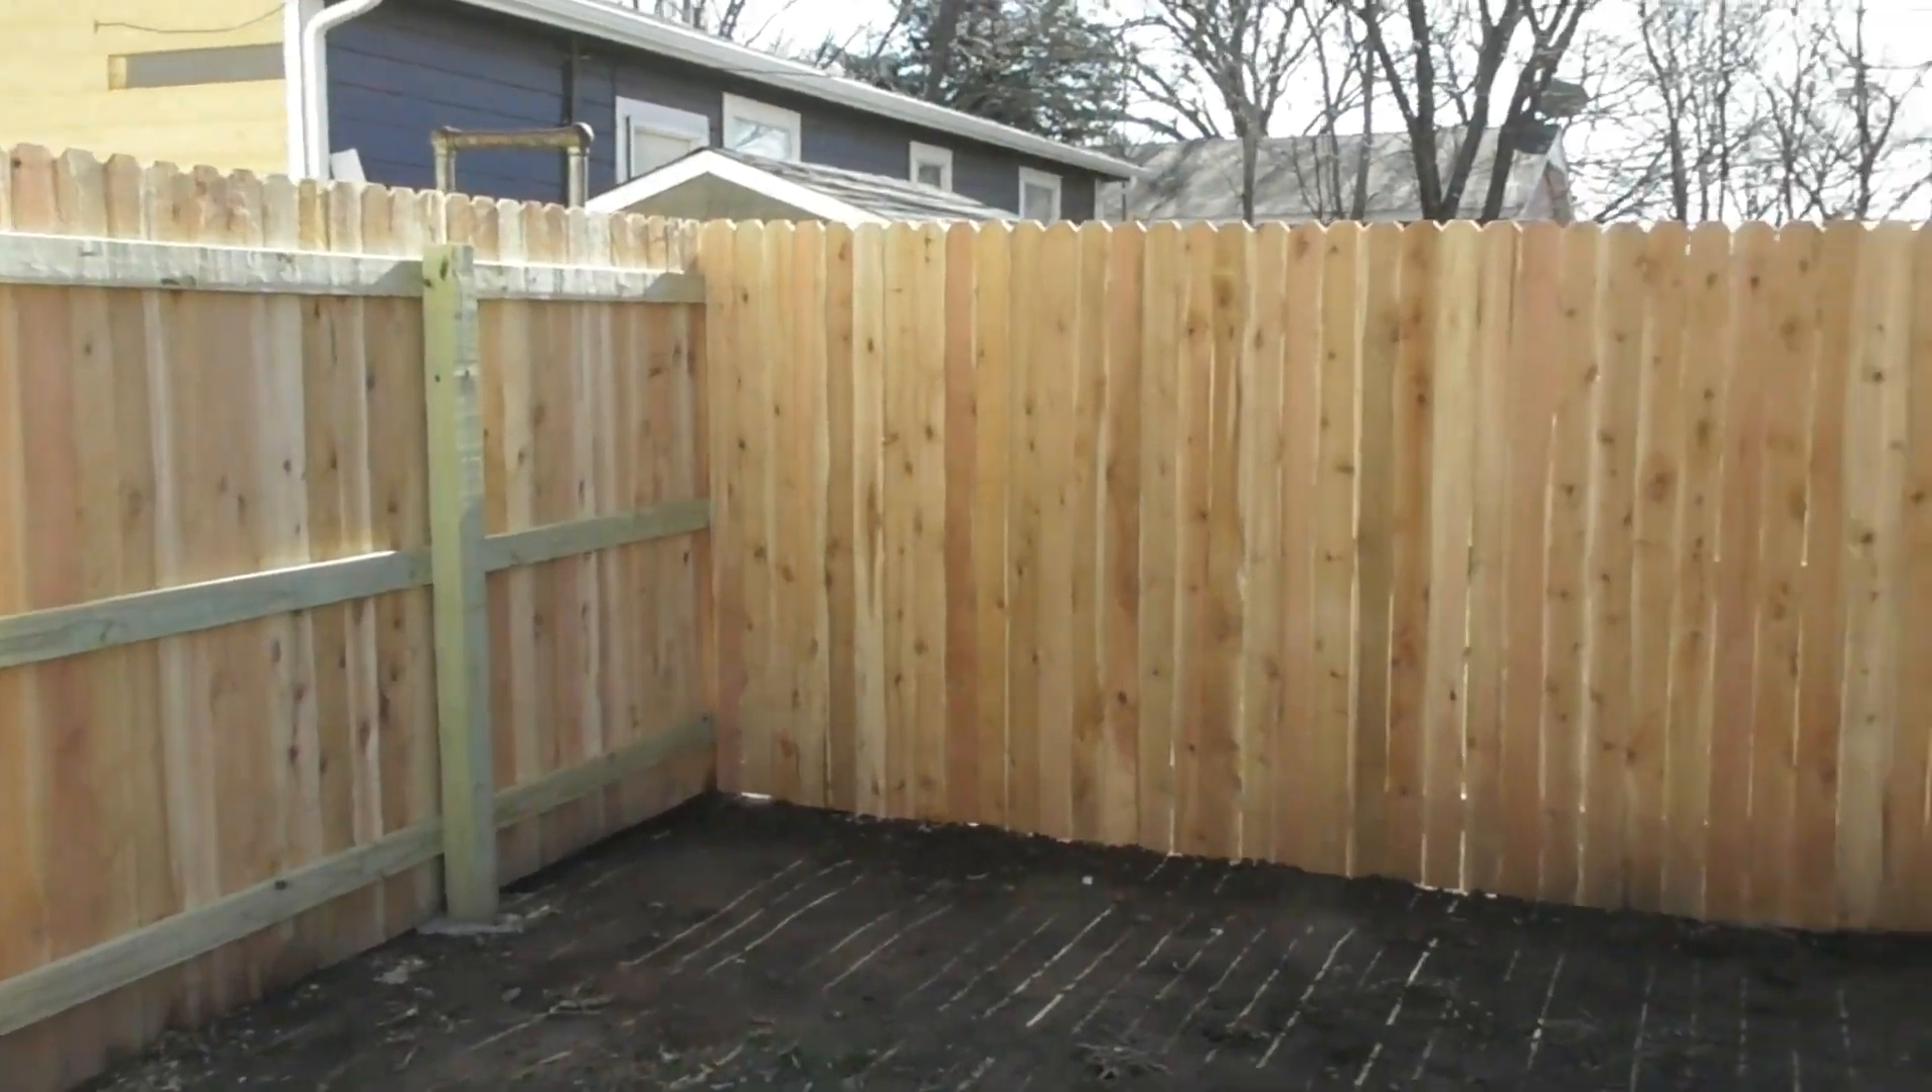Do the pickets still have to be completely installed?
No.